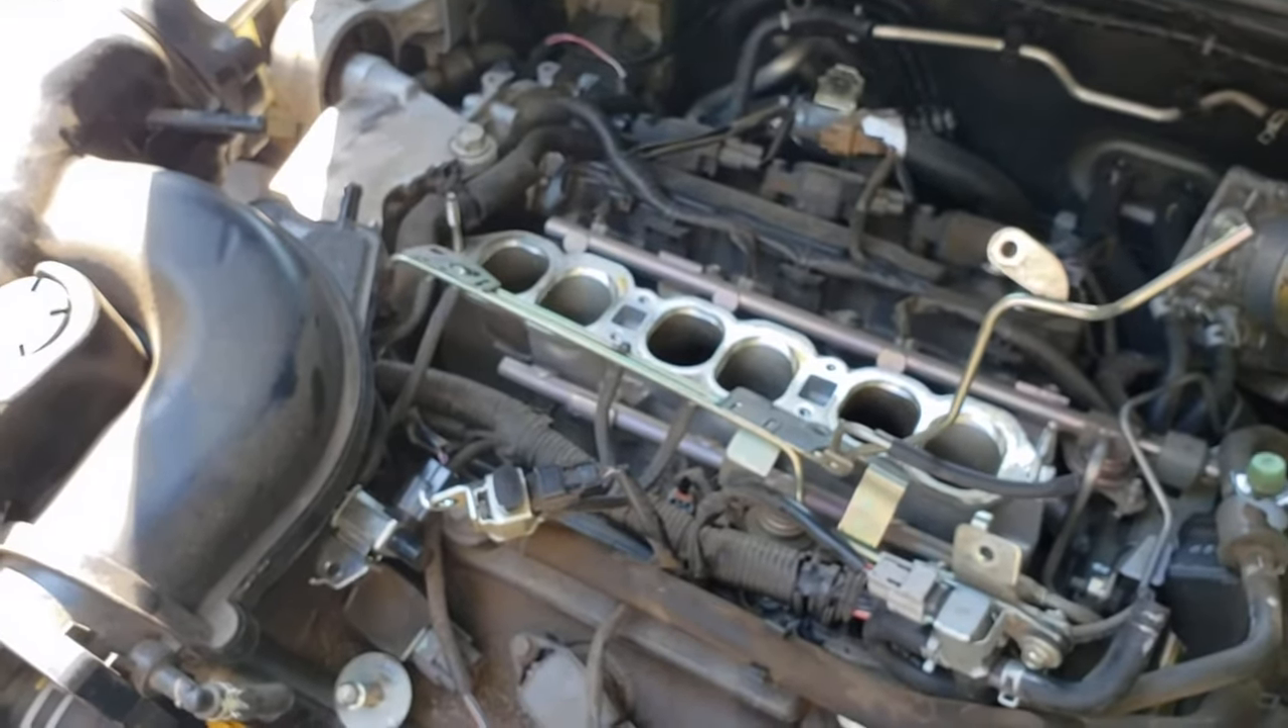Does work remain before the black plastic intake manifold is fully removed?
No.